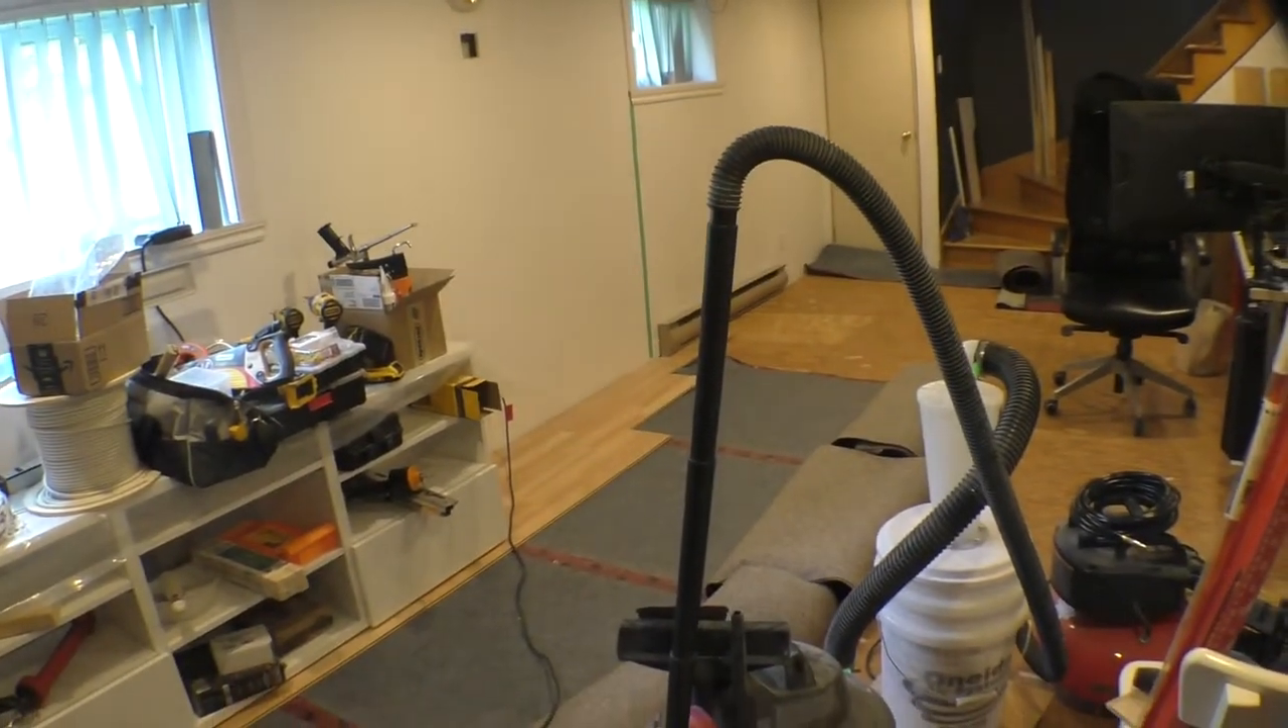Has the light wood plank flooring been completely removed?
No.